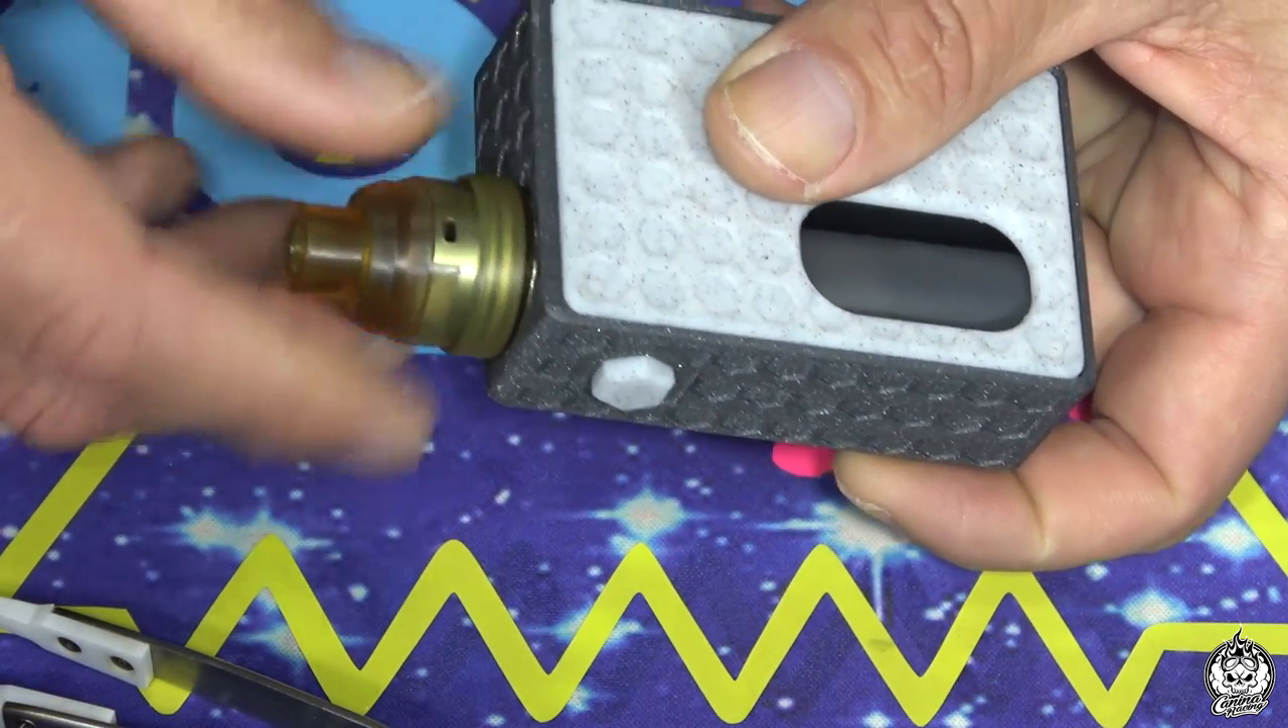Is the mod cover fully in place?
Yes.